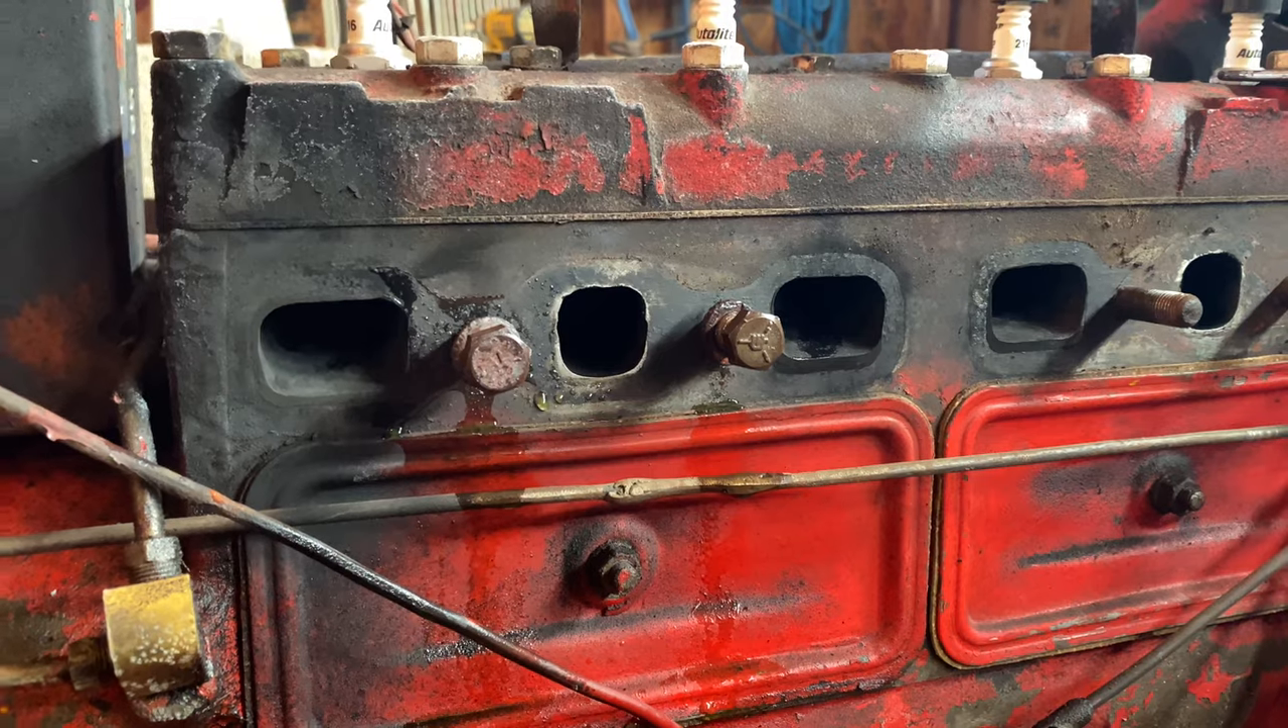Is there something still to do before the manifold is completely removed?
No.